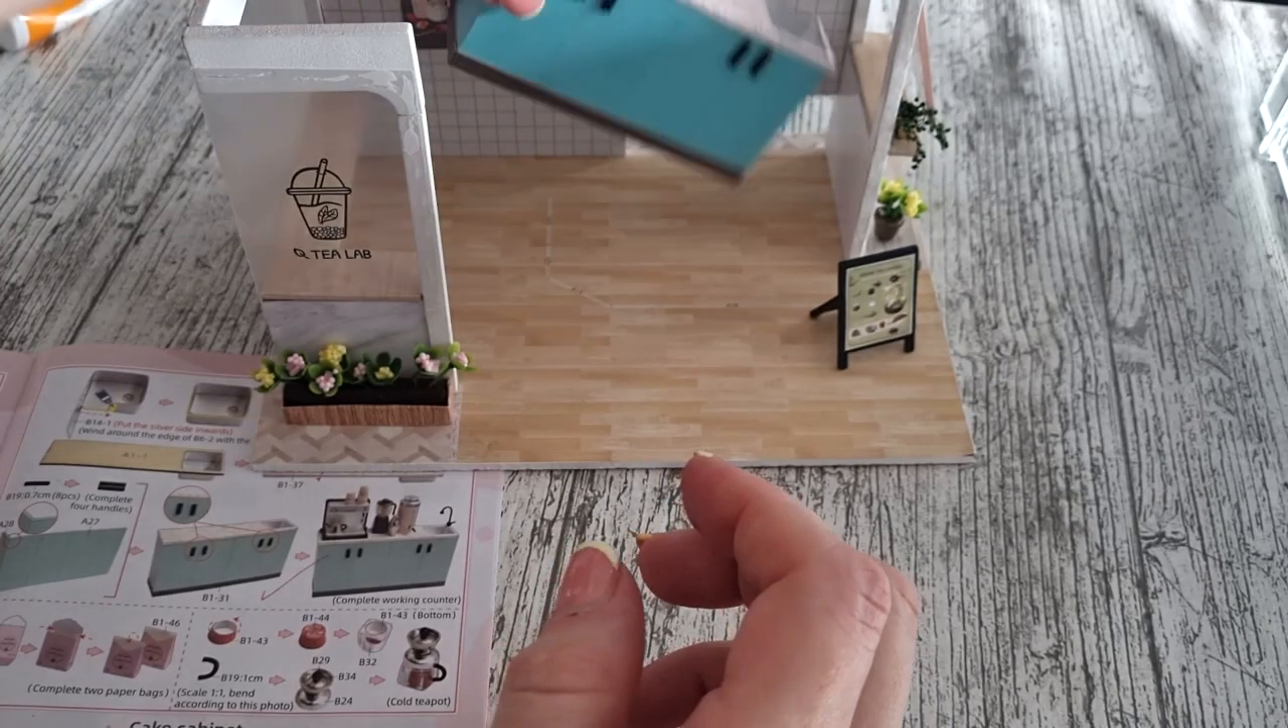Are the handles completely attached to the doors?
Yes.